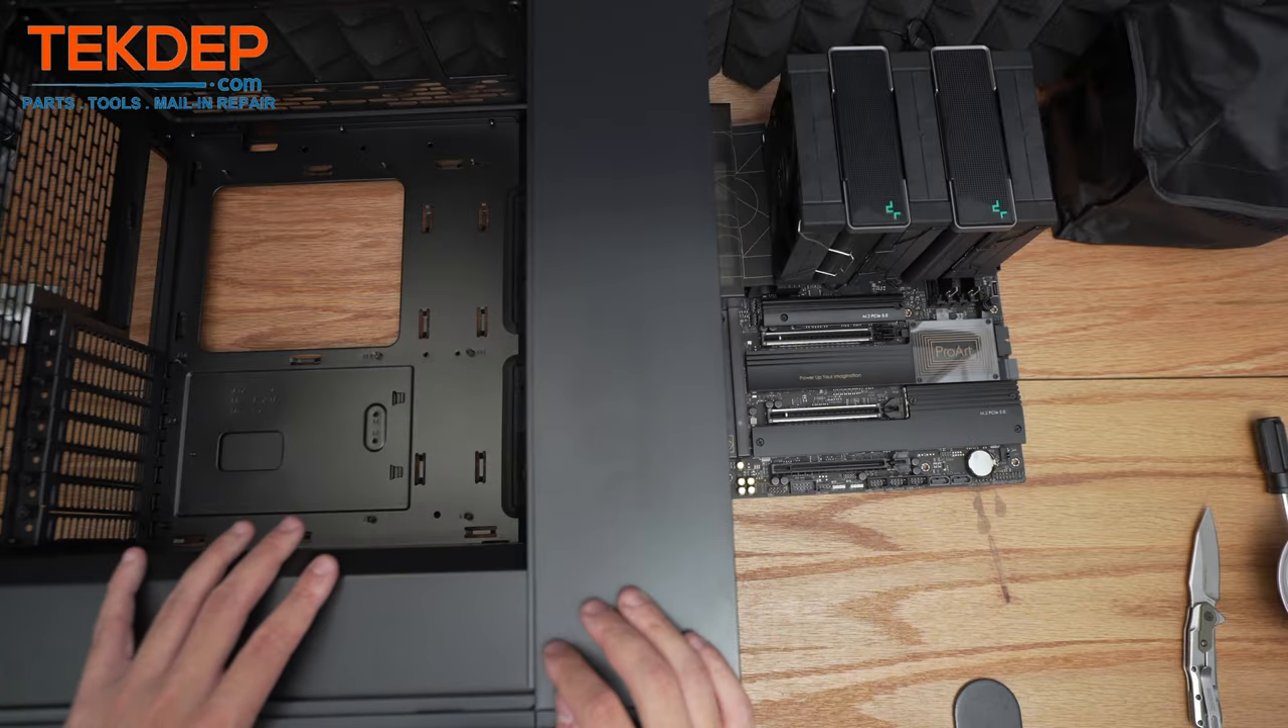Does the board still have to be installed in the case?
Yes.